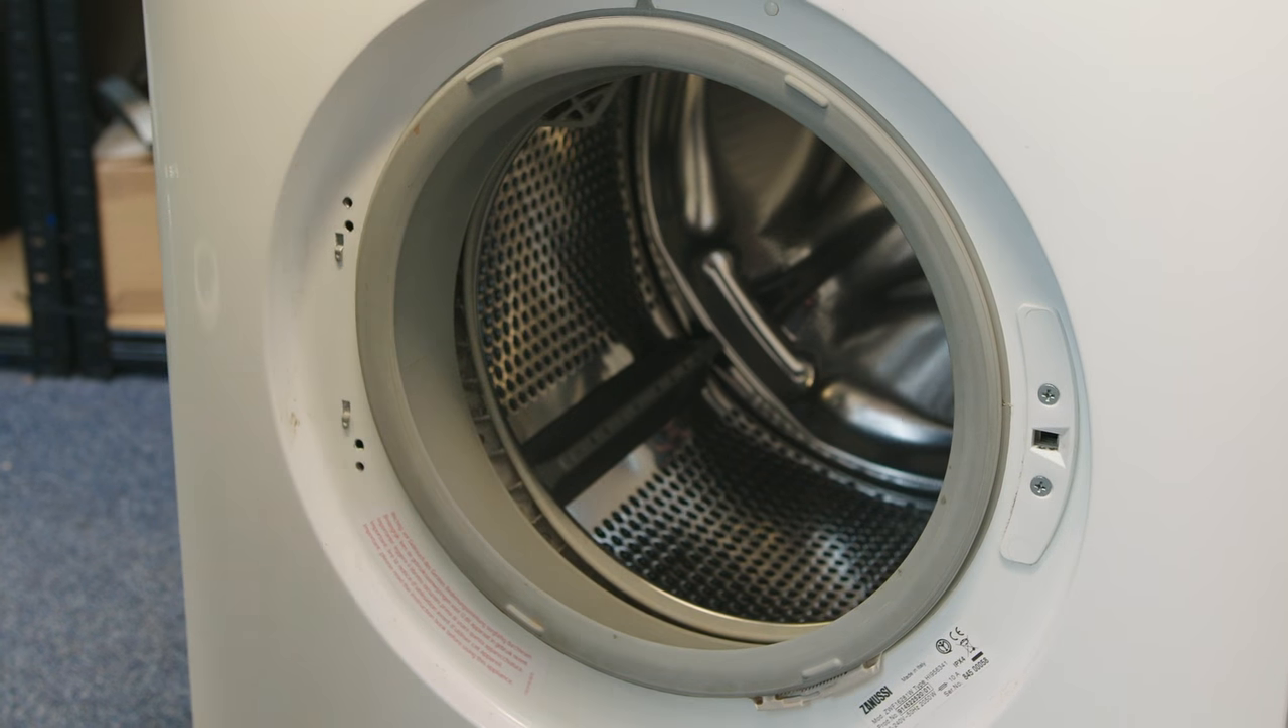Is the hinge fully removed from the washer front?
Yes.